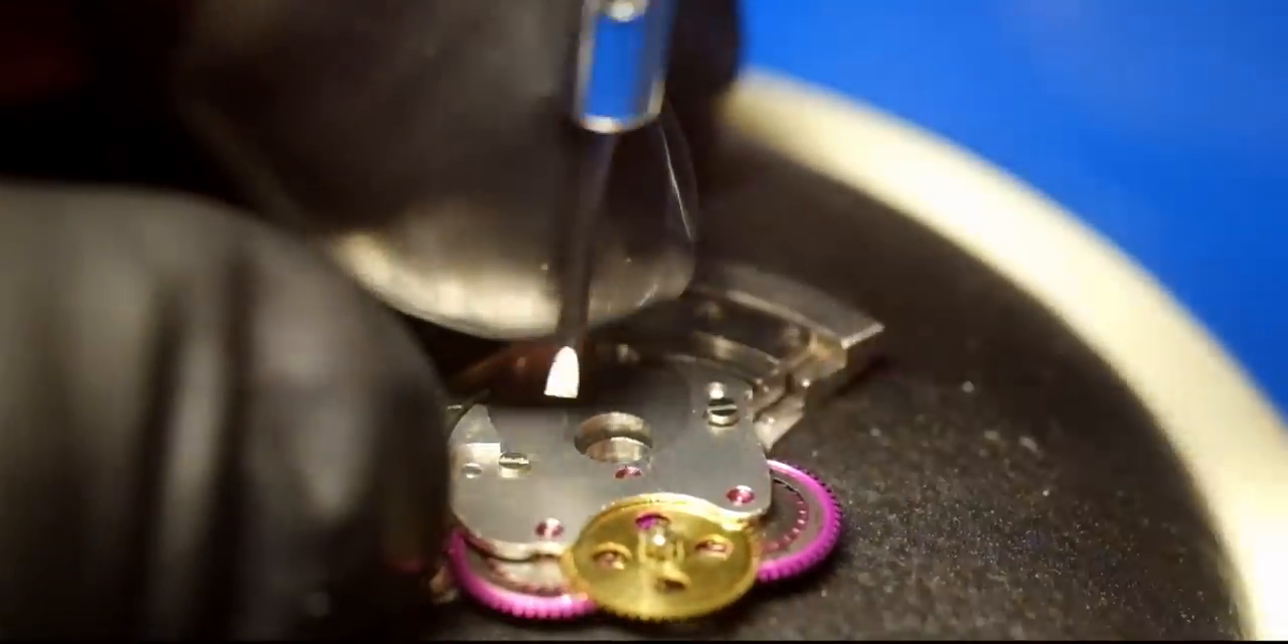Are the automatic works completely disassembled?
No.